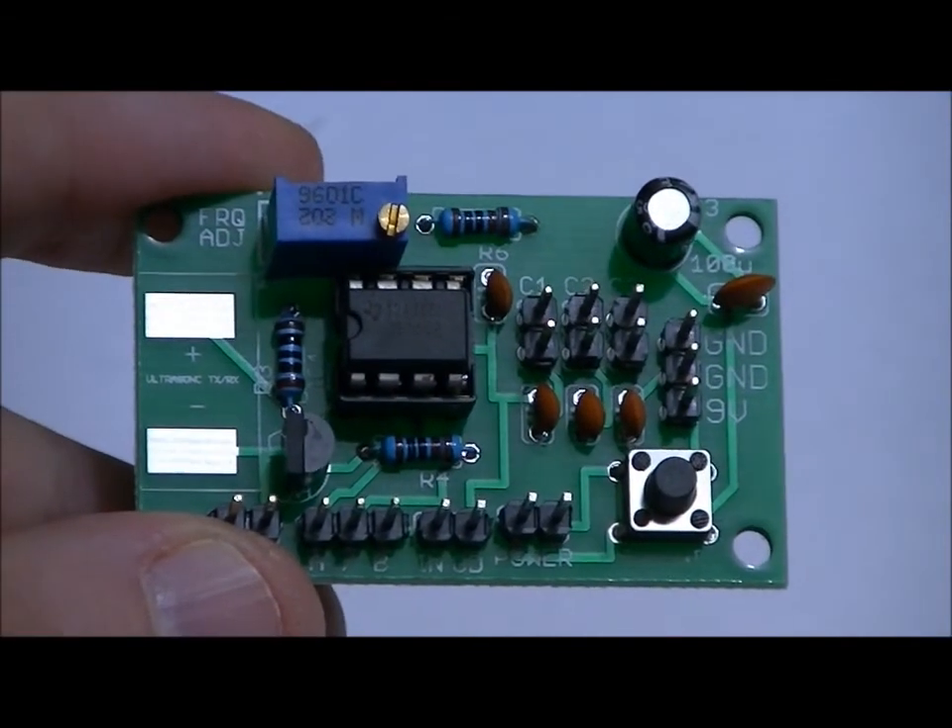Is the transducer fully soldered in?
No.